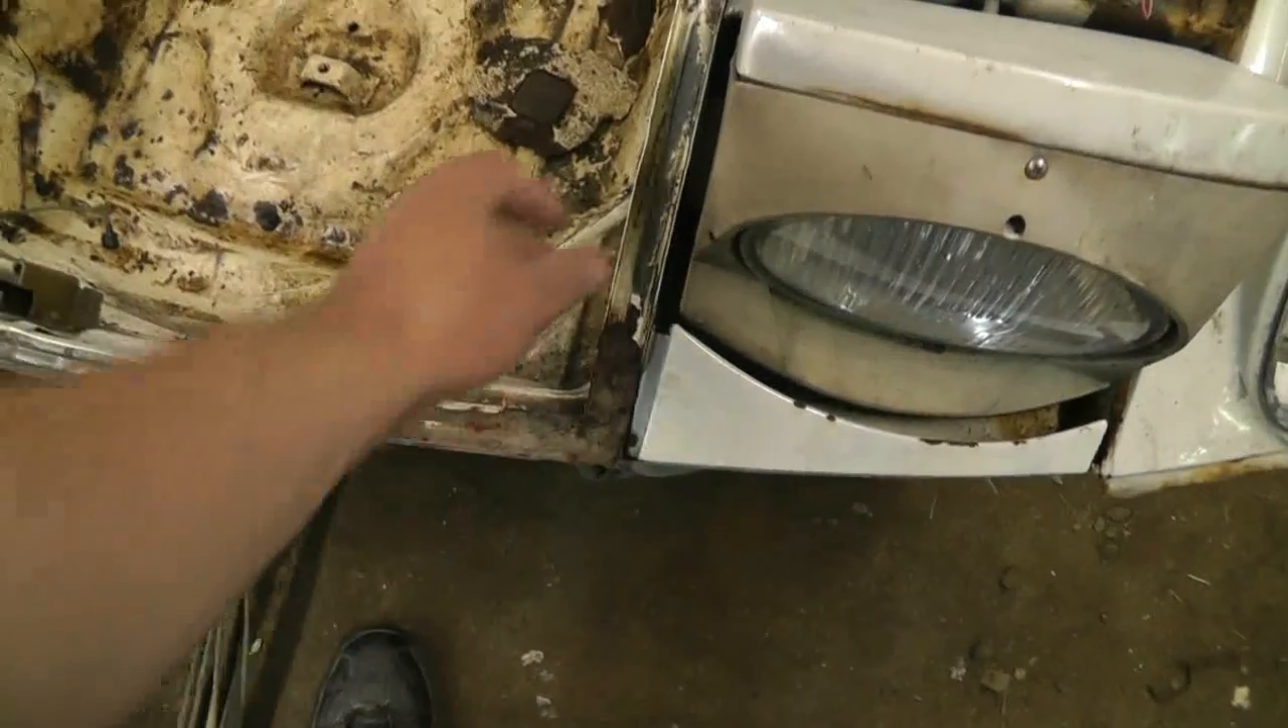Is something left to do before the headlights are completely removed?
Yes.